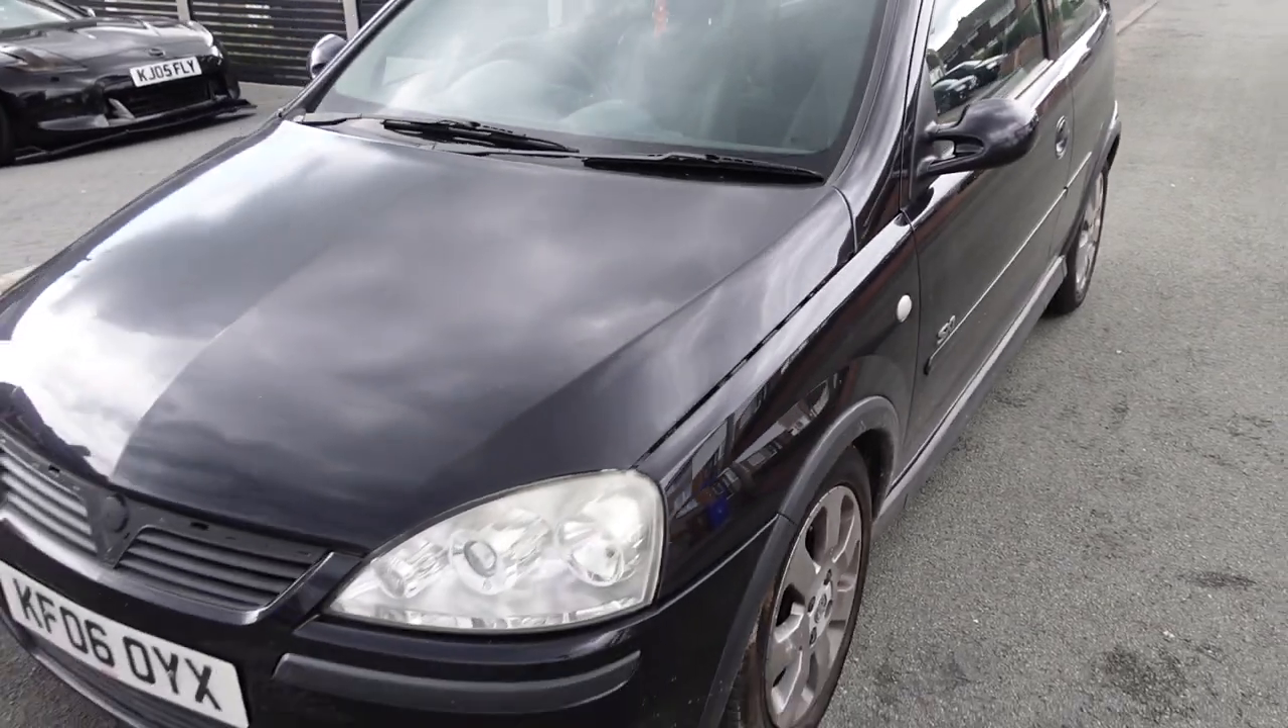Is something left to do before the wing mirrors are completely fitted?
No.